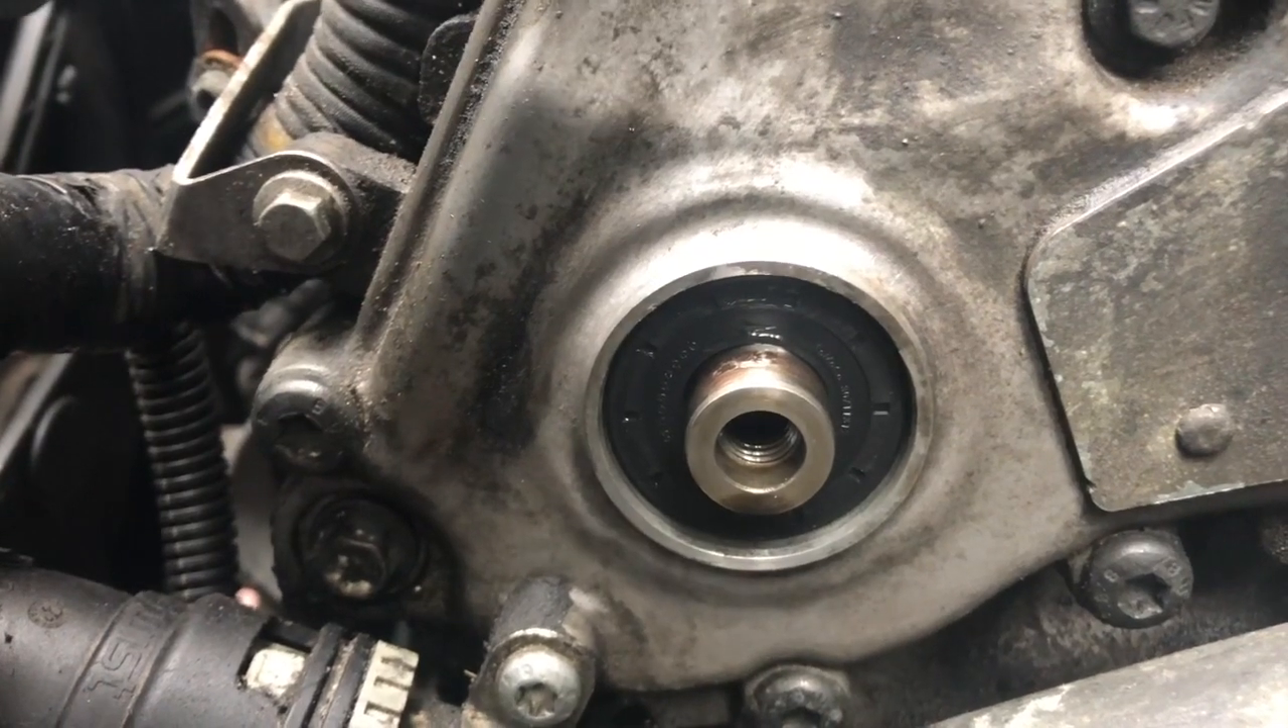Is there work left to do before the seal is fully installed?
No.